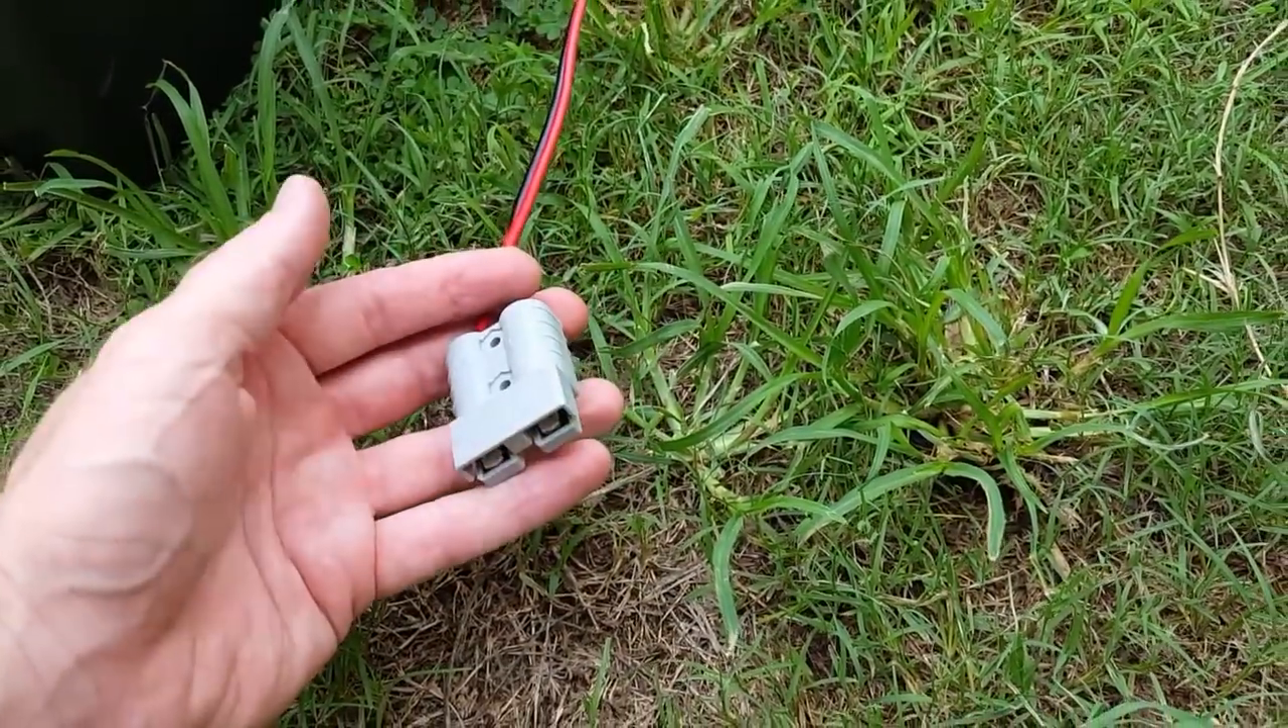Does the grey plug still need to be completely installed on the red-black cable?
No.